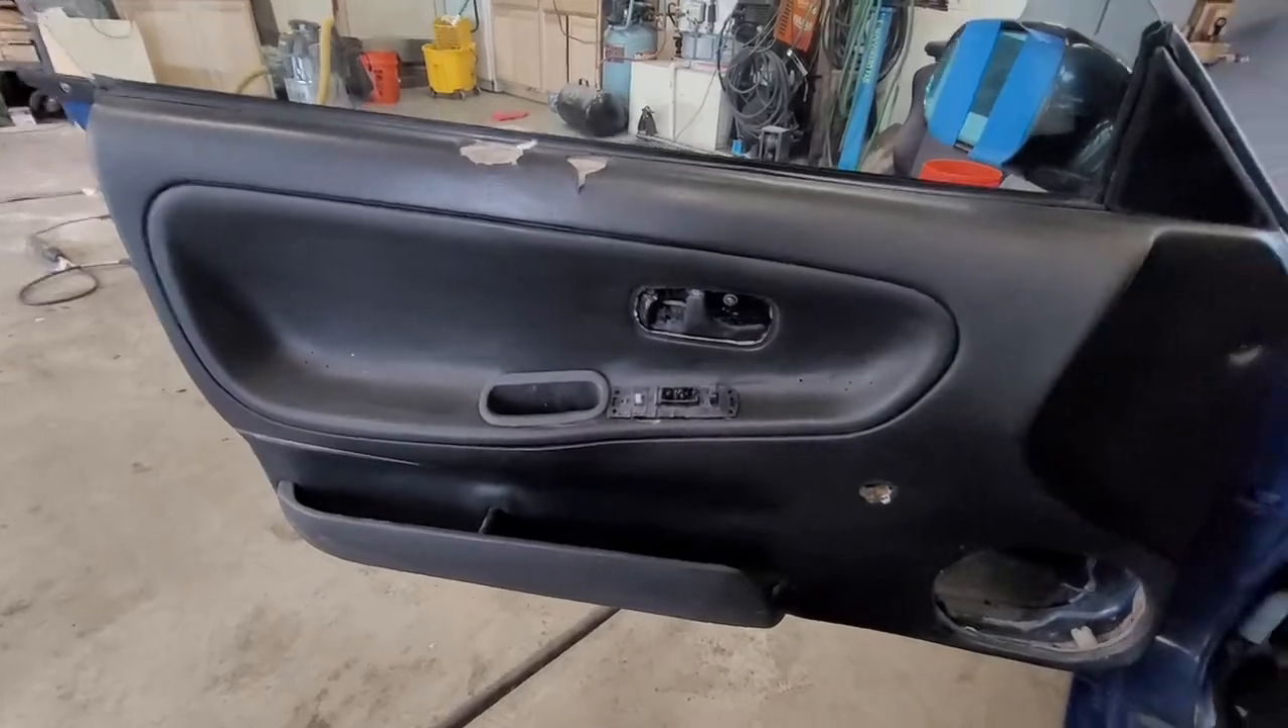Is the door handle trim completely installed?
No.